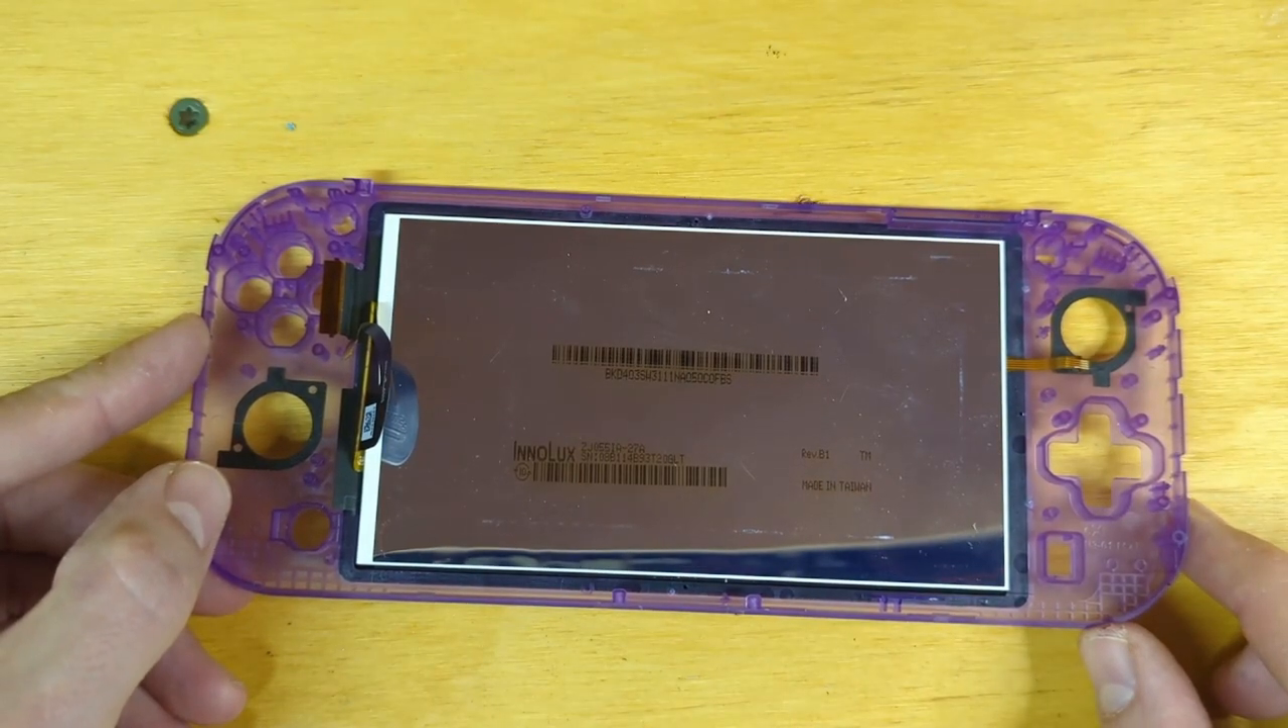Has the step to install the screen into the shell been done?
Yes.